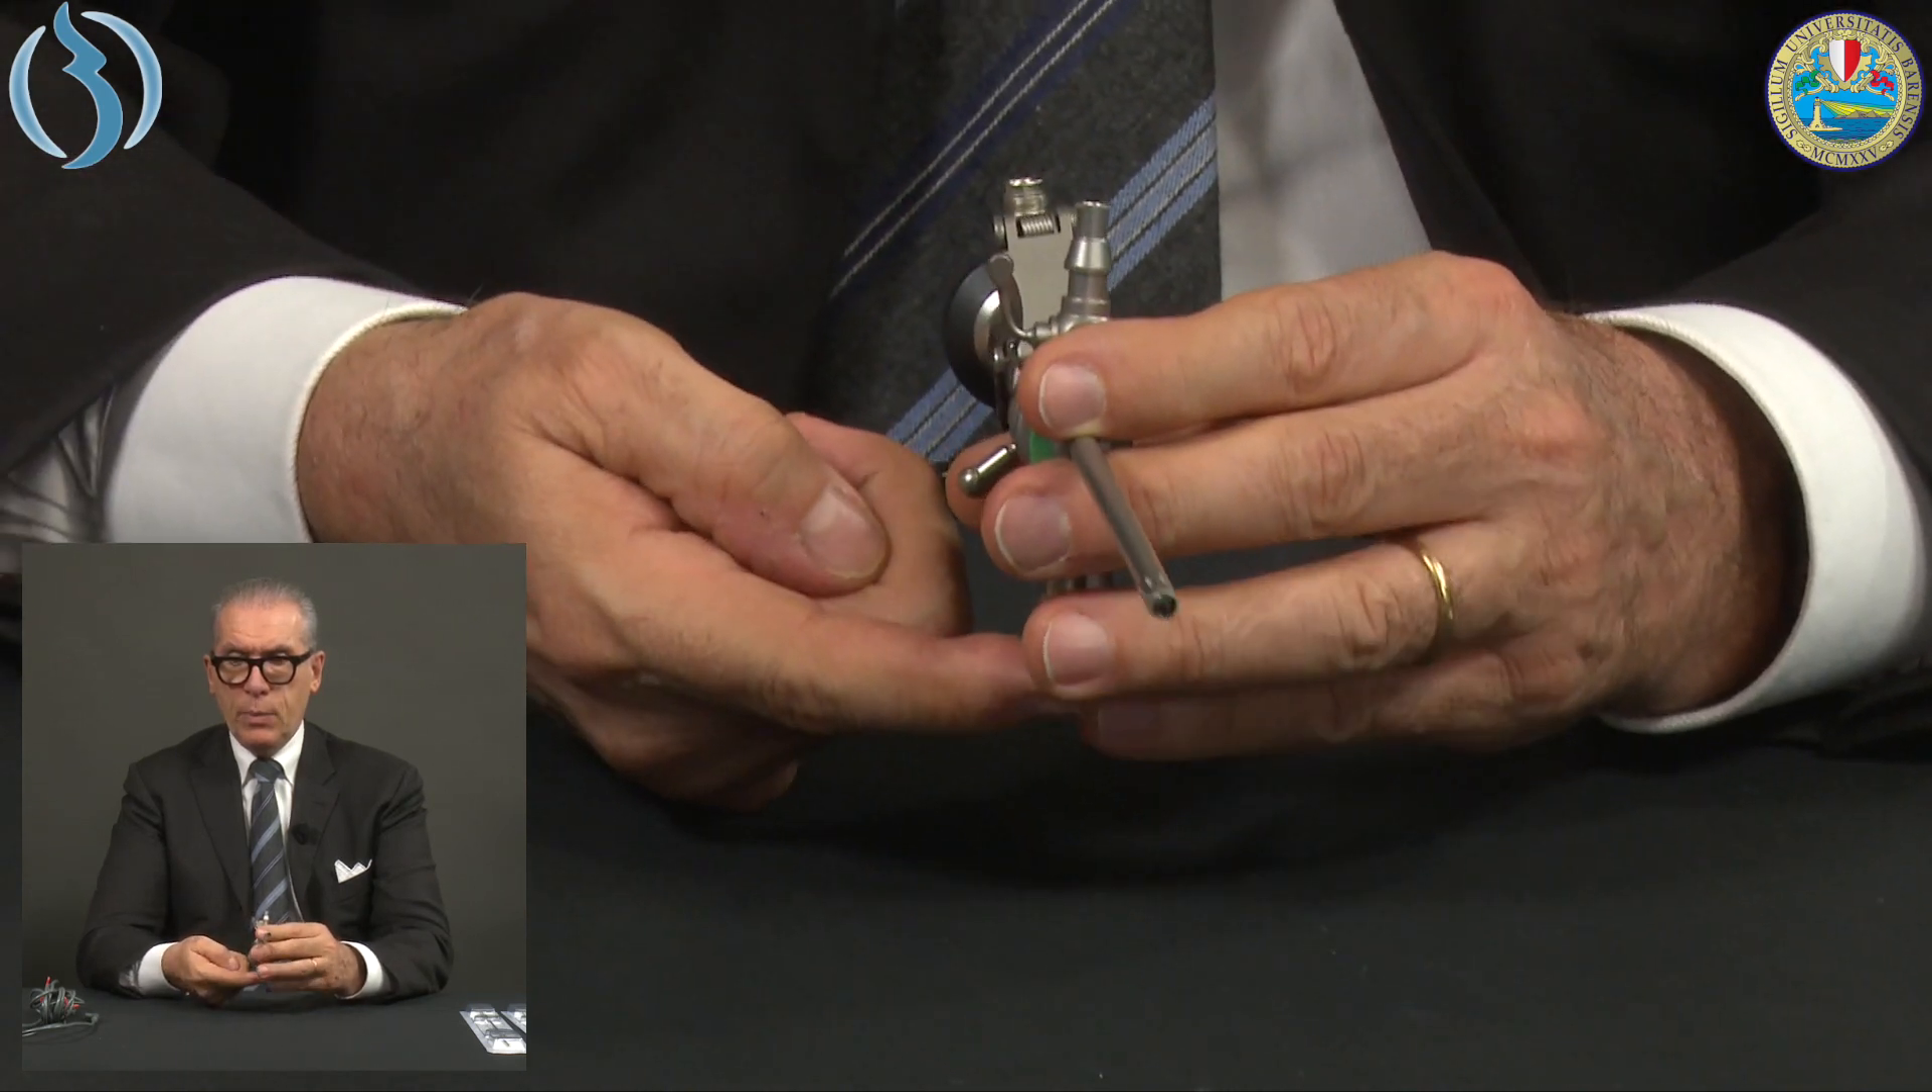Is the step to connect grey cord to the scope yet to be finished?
Yes.